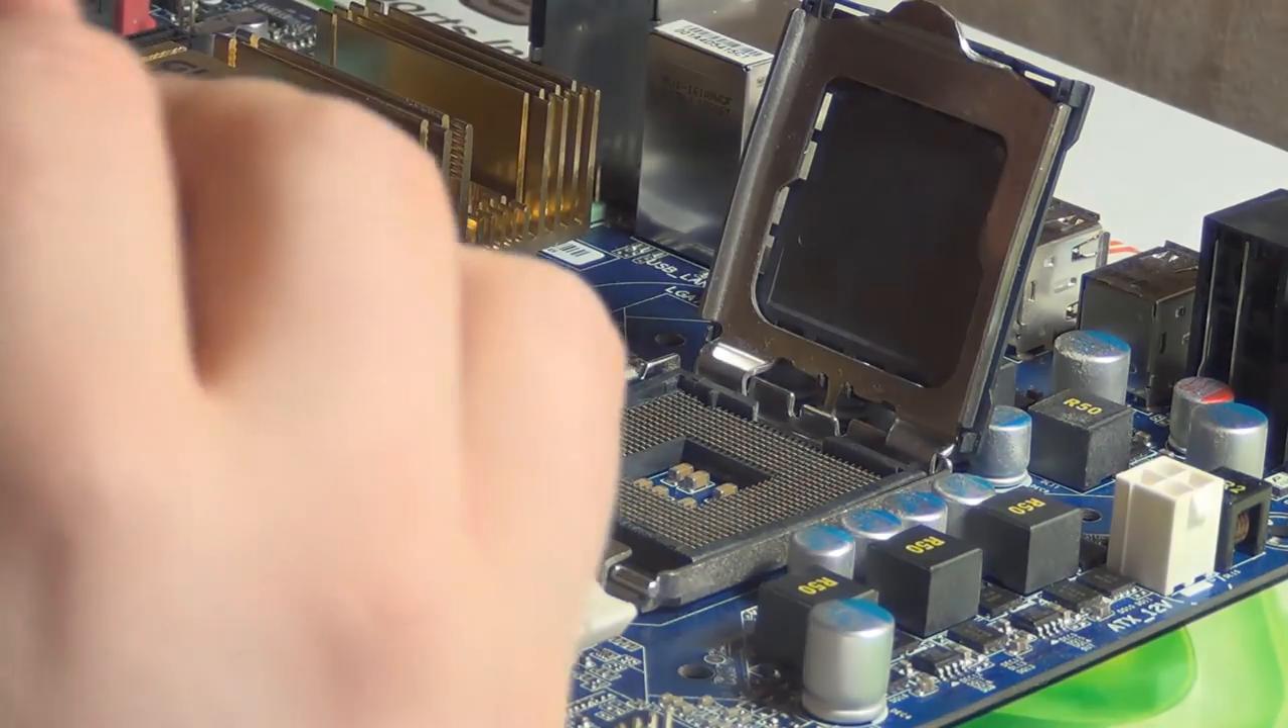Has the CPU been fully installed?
No.